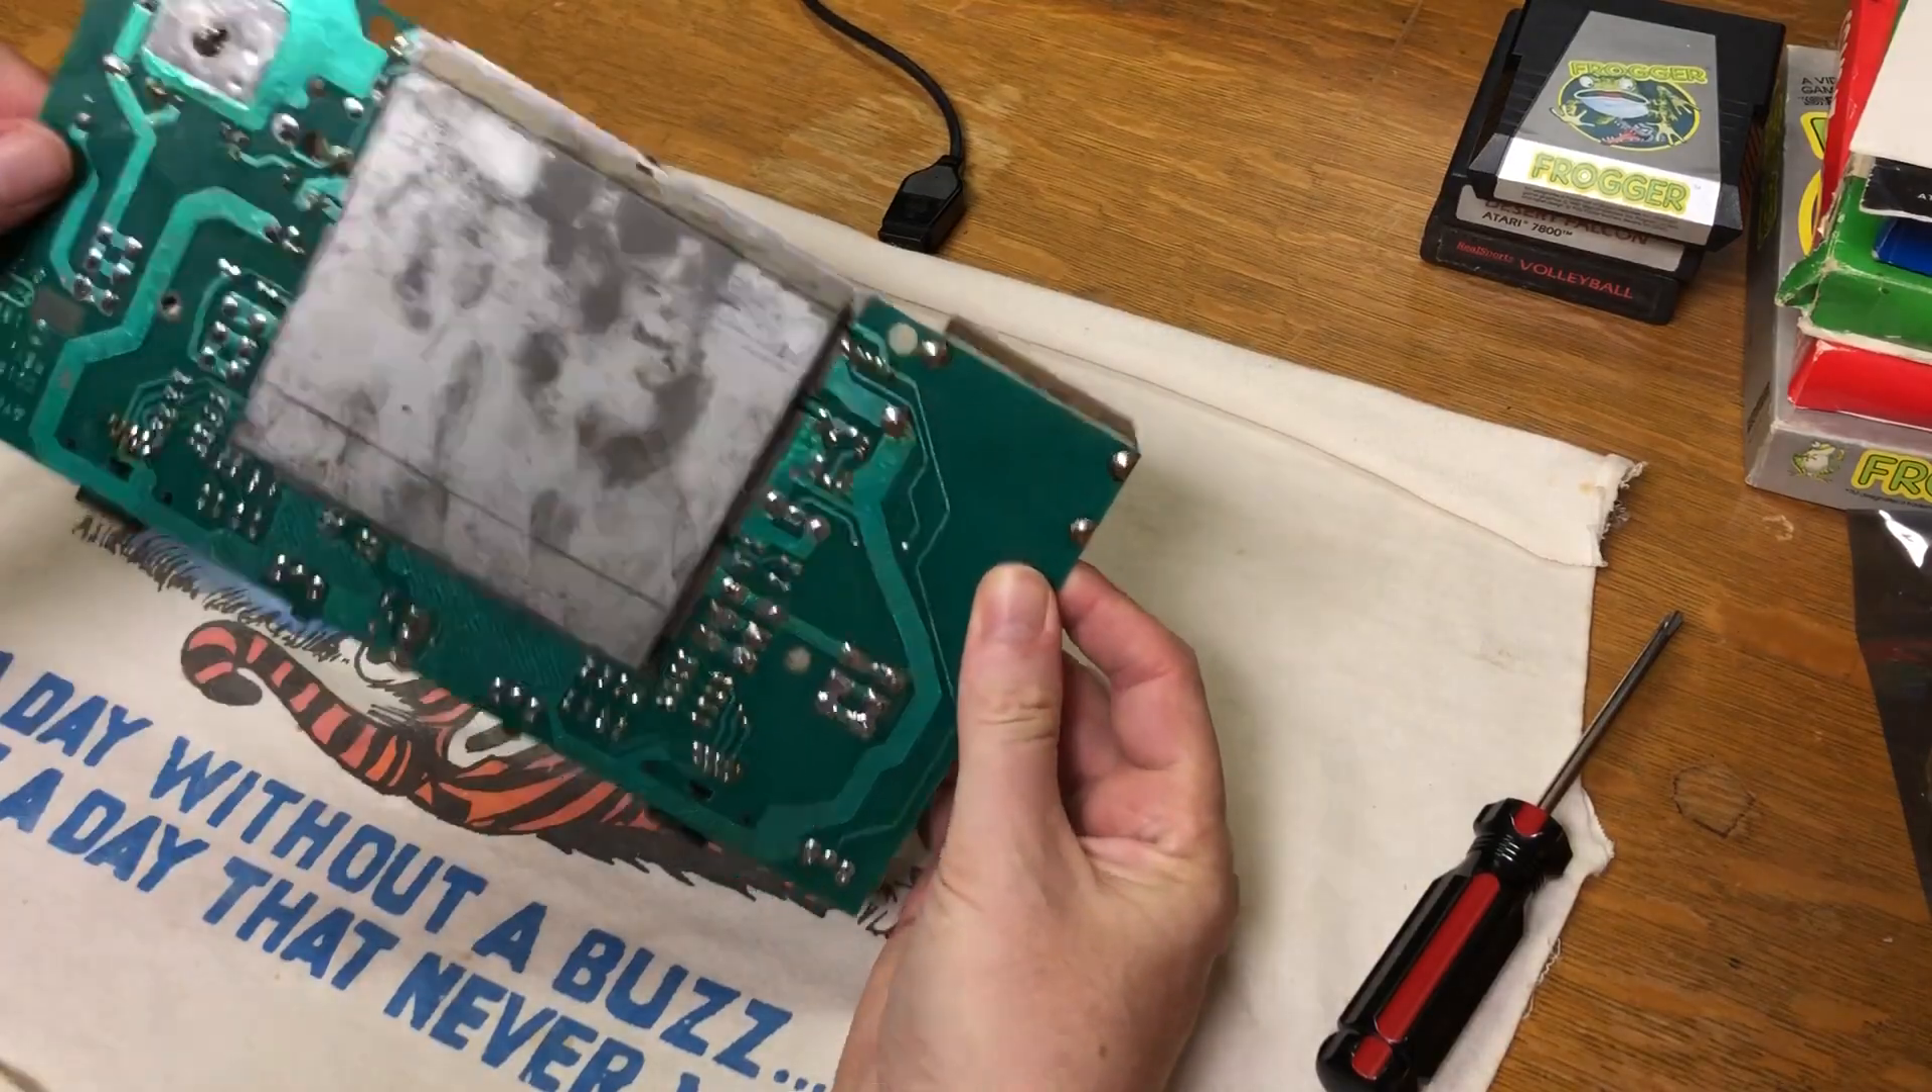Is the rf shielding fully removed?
No.